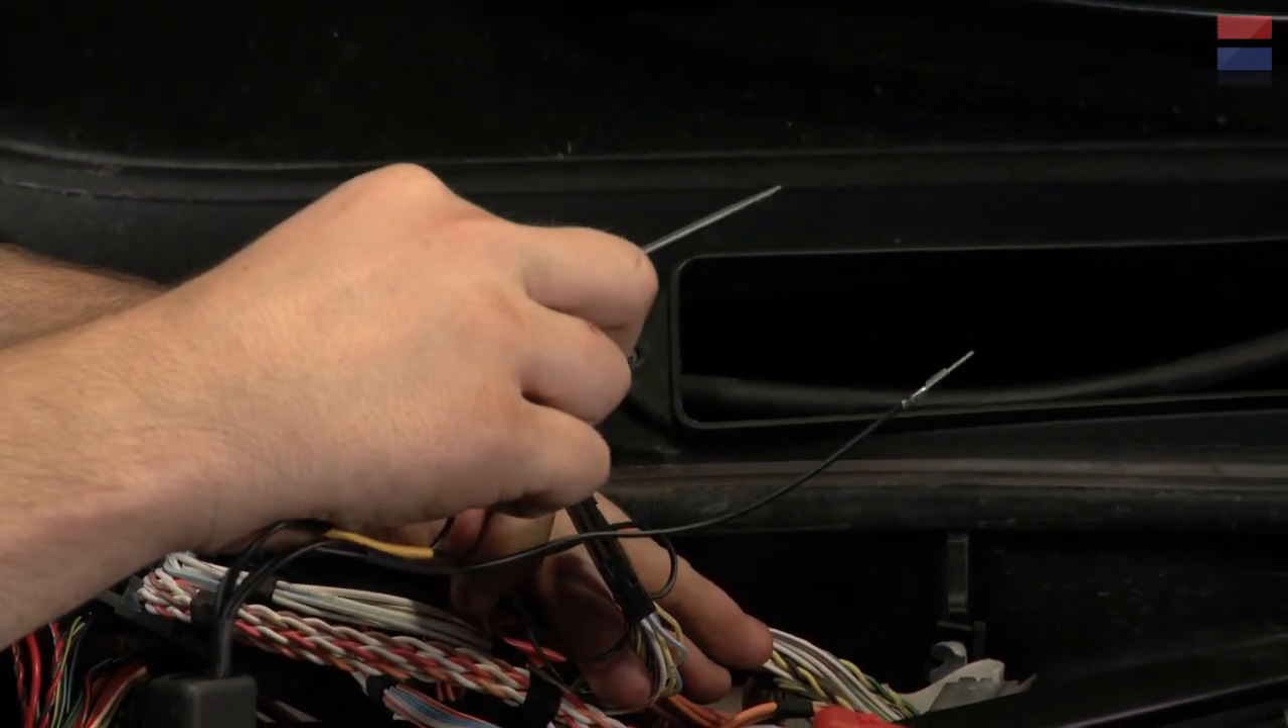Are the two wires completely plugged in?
No.